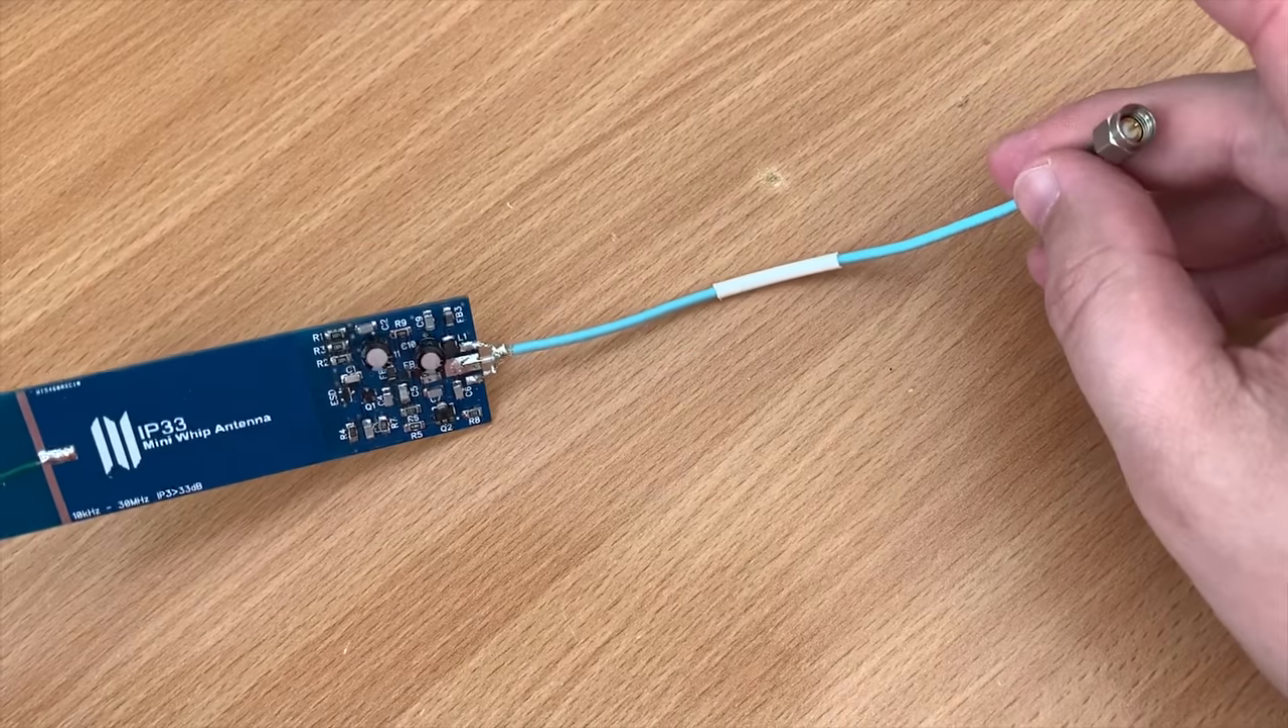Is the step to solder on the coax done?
Yes.